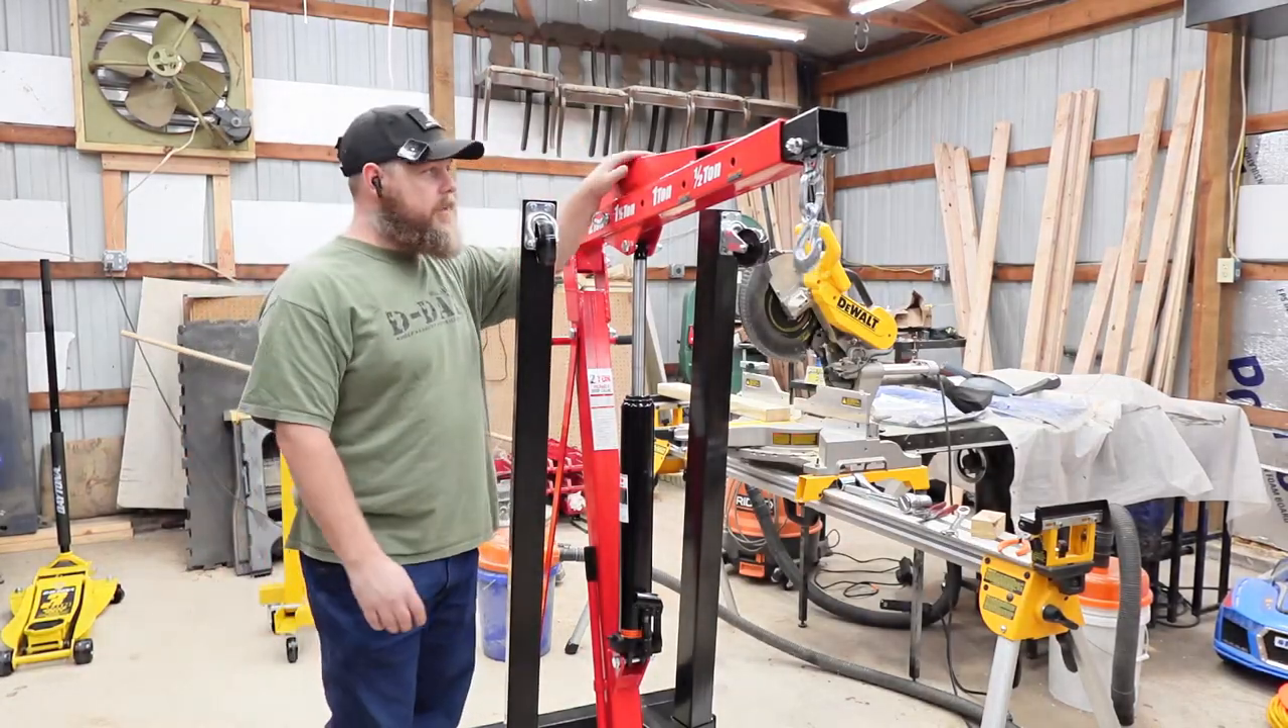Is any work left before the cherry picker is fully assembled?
No.